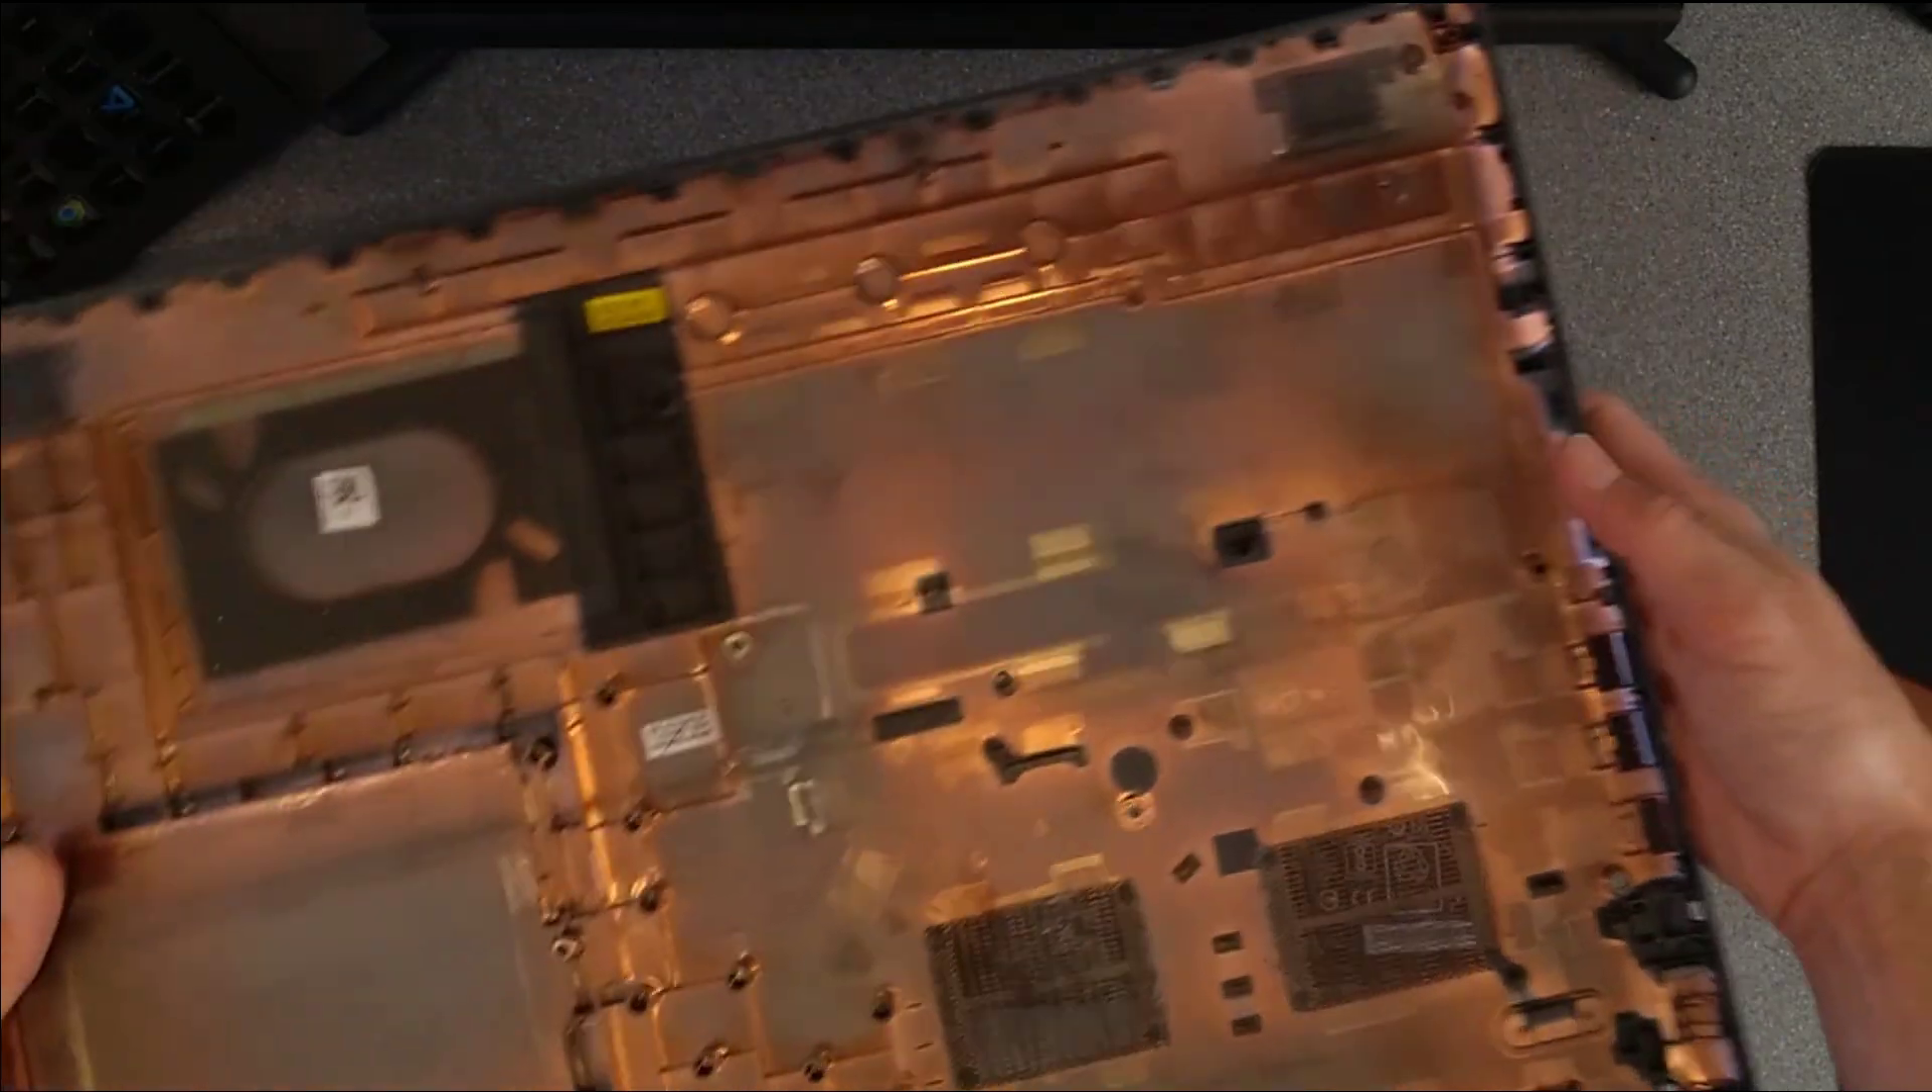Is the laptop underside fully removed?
Yes.